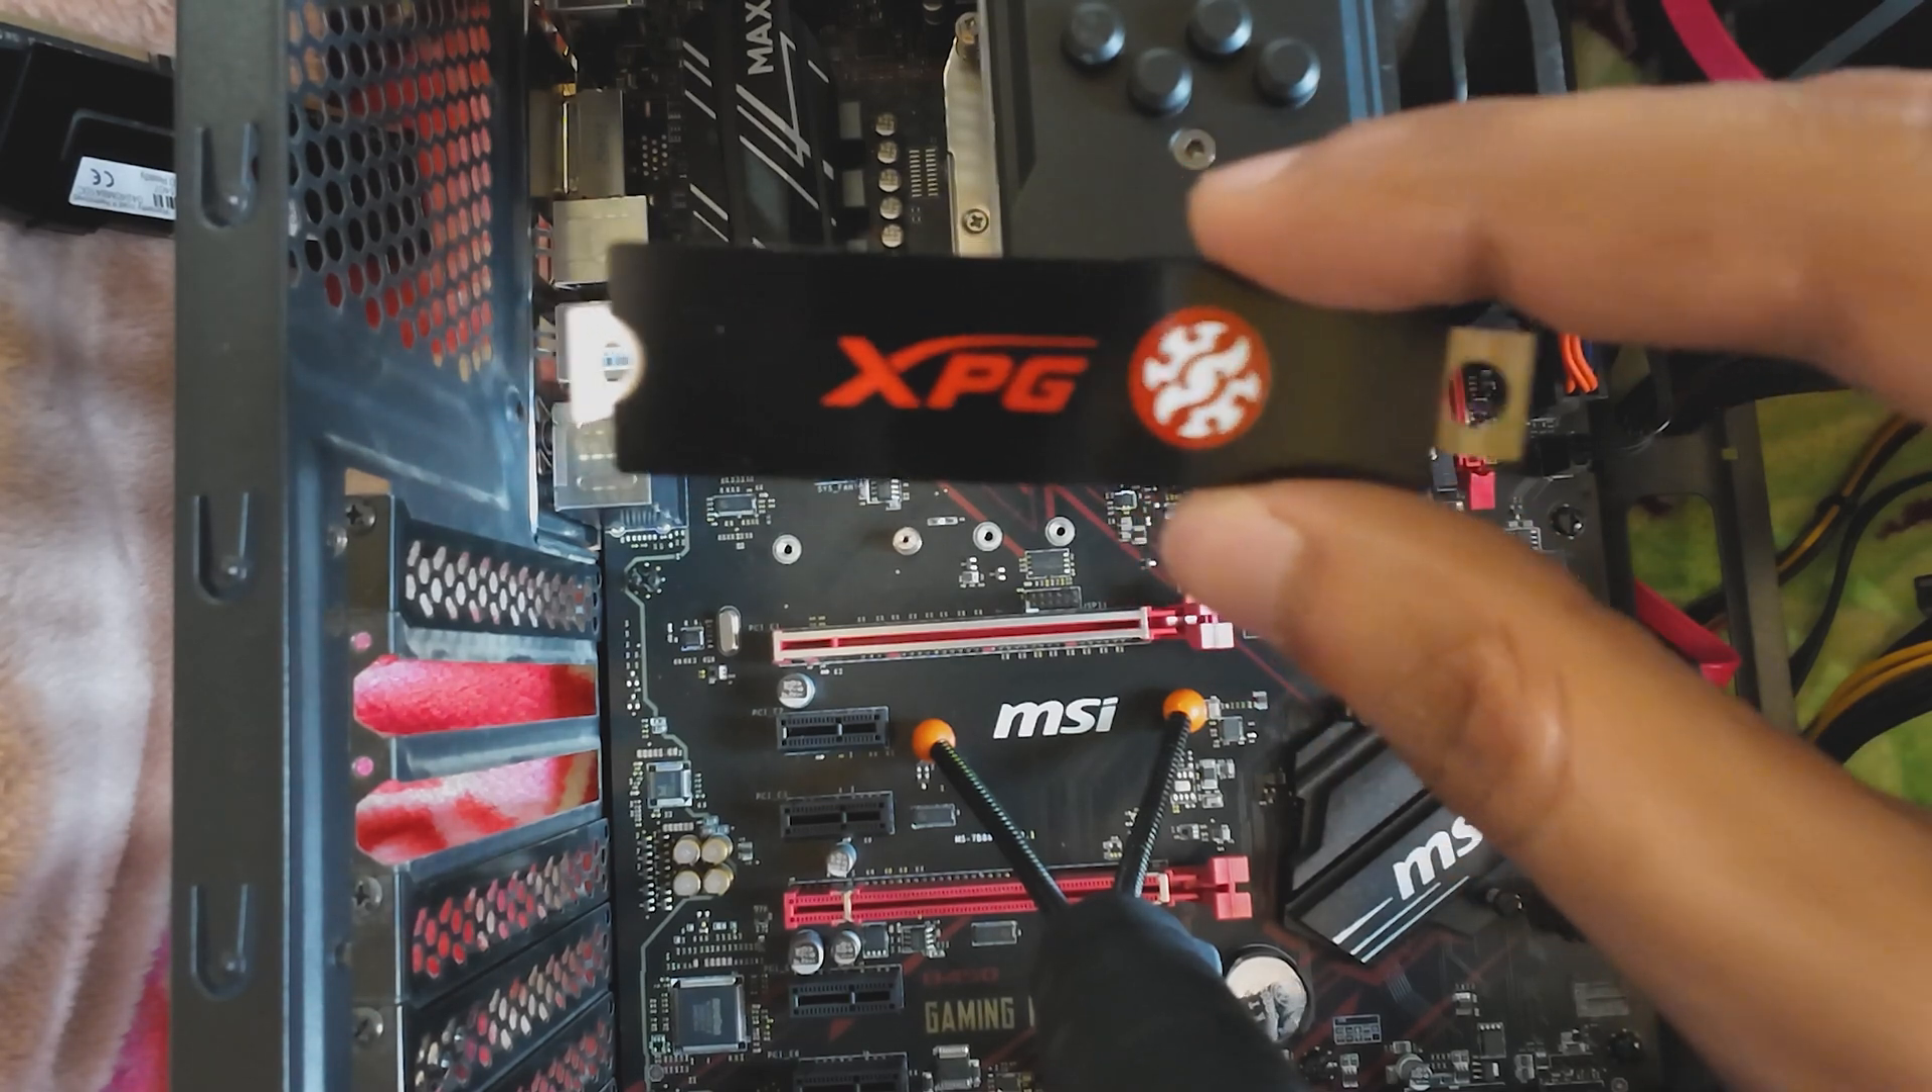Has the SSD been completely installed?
No.